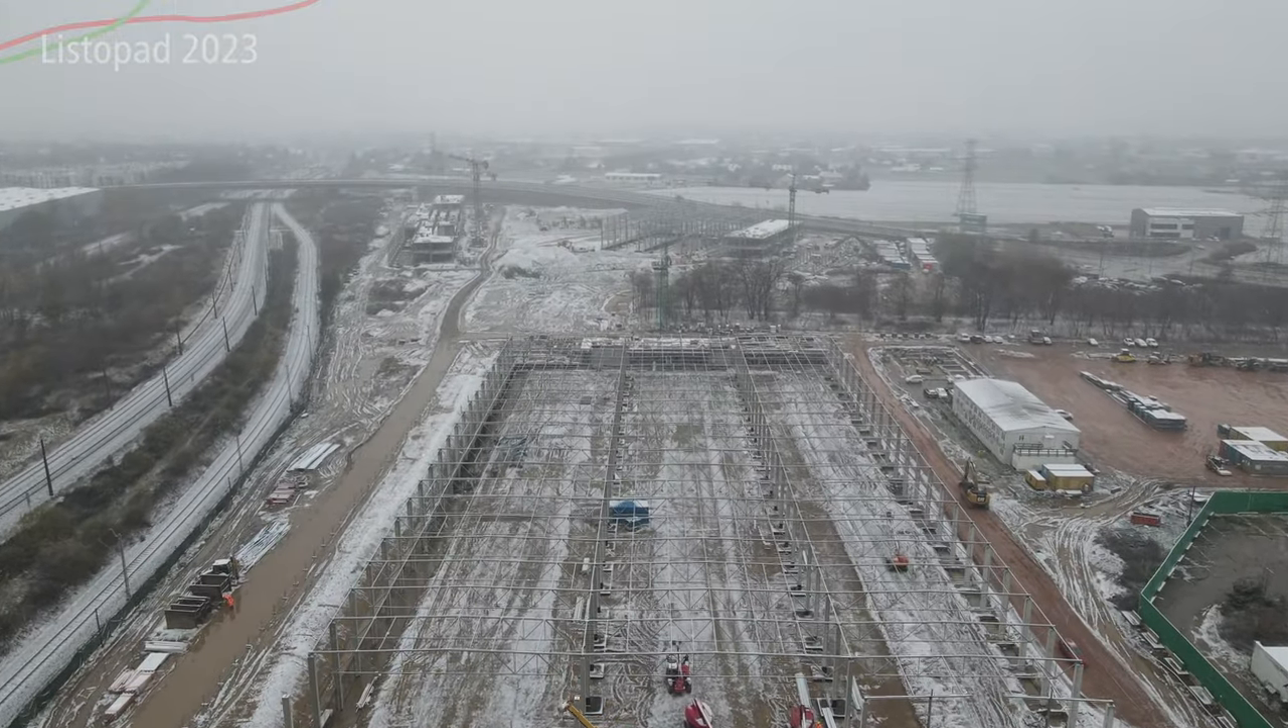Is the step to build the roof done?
No.